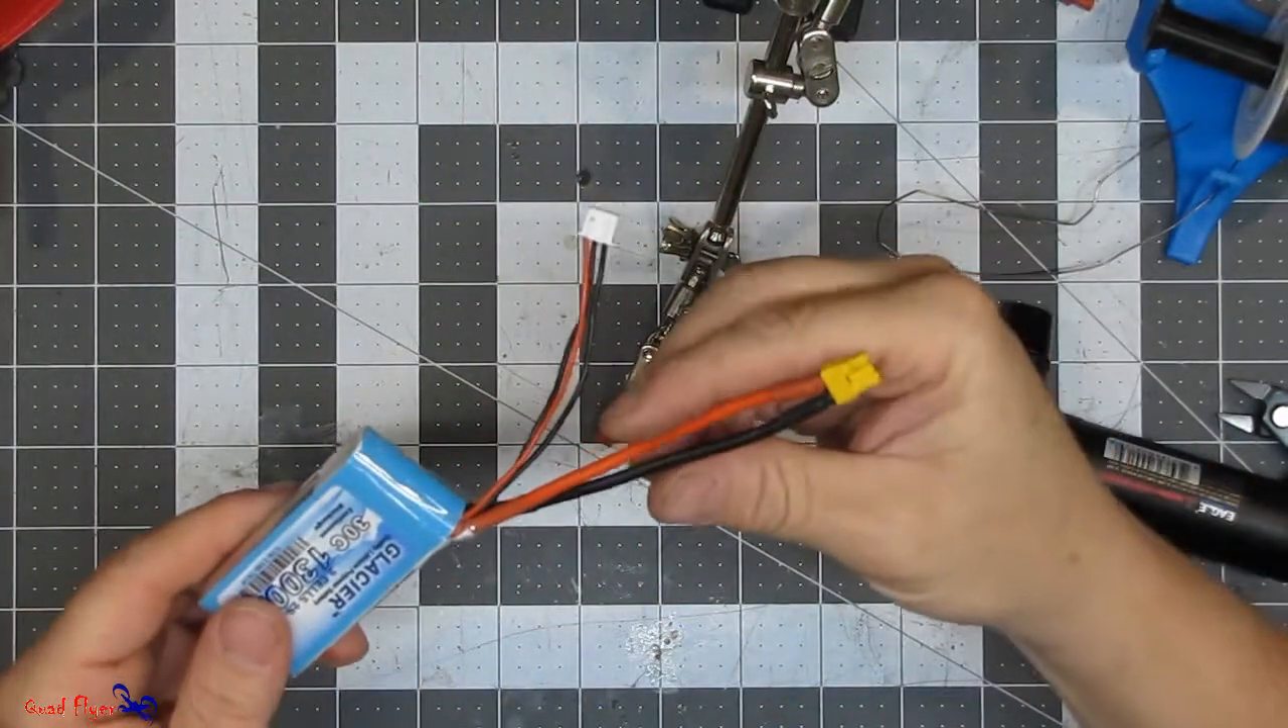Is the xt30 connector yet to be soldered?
No.